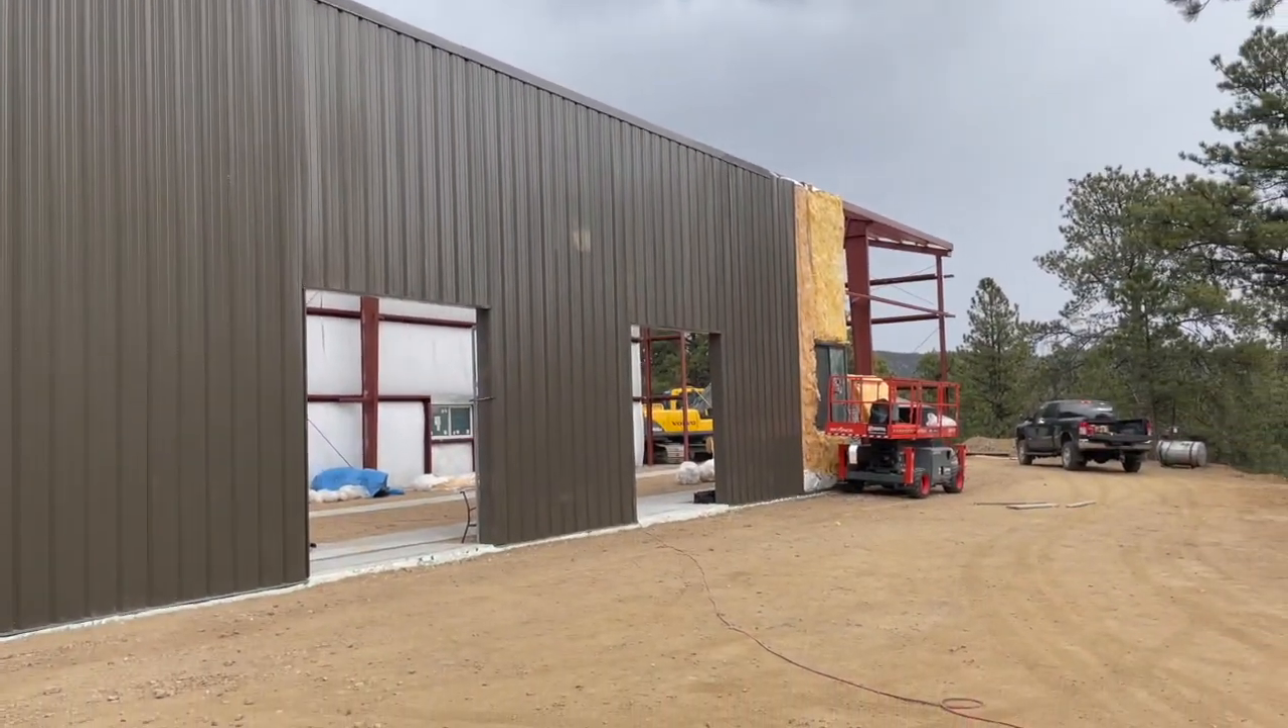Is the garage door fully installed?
No.